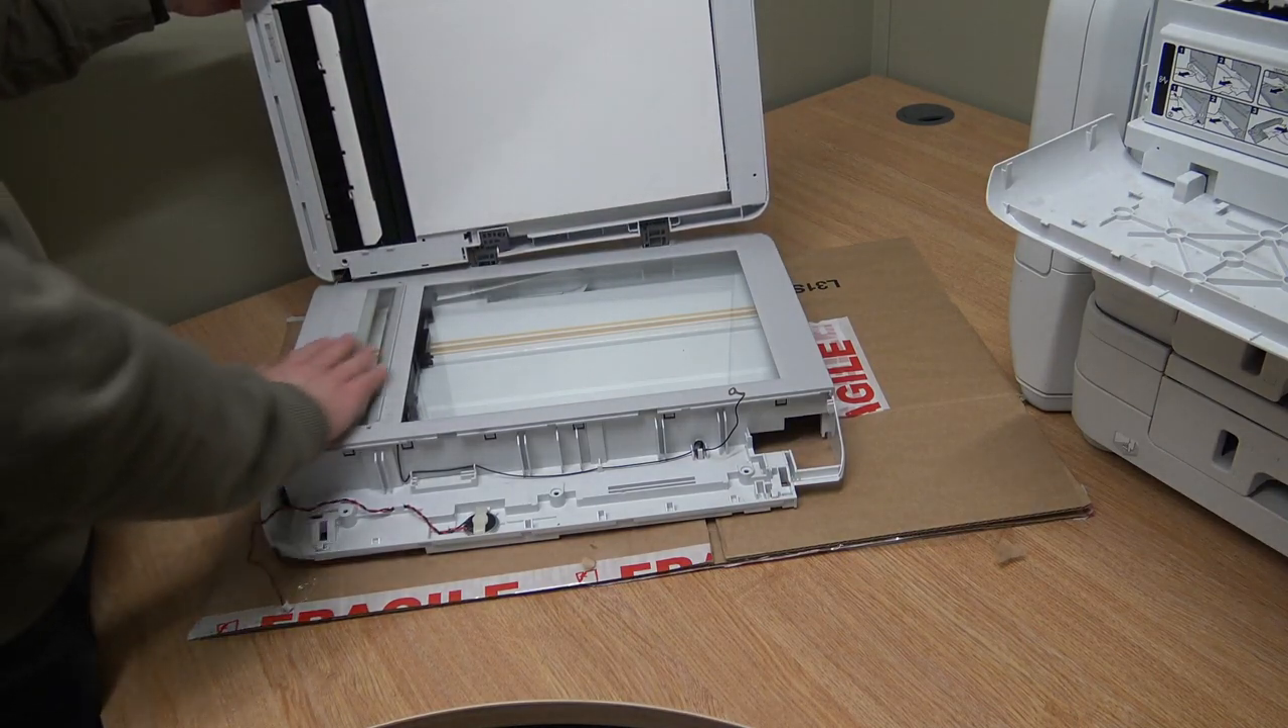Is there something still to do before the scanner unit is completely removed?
No.